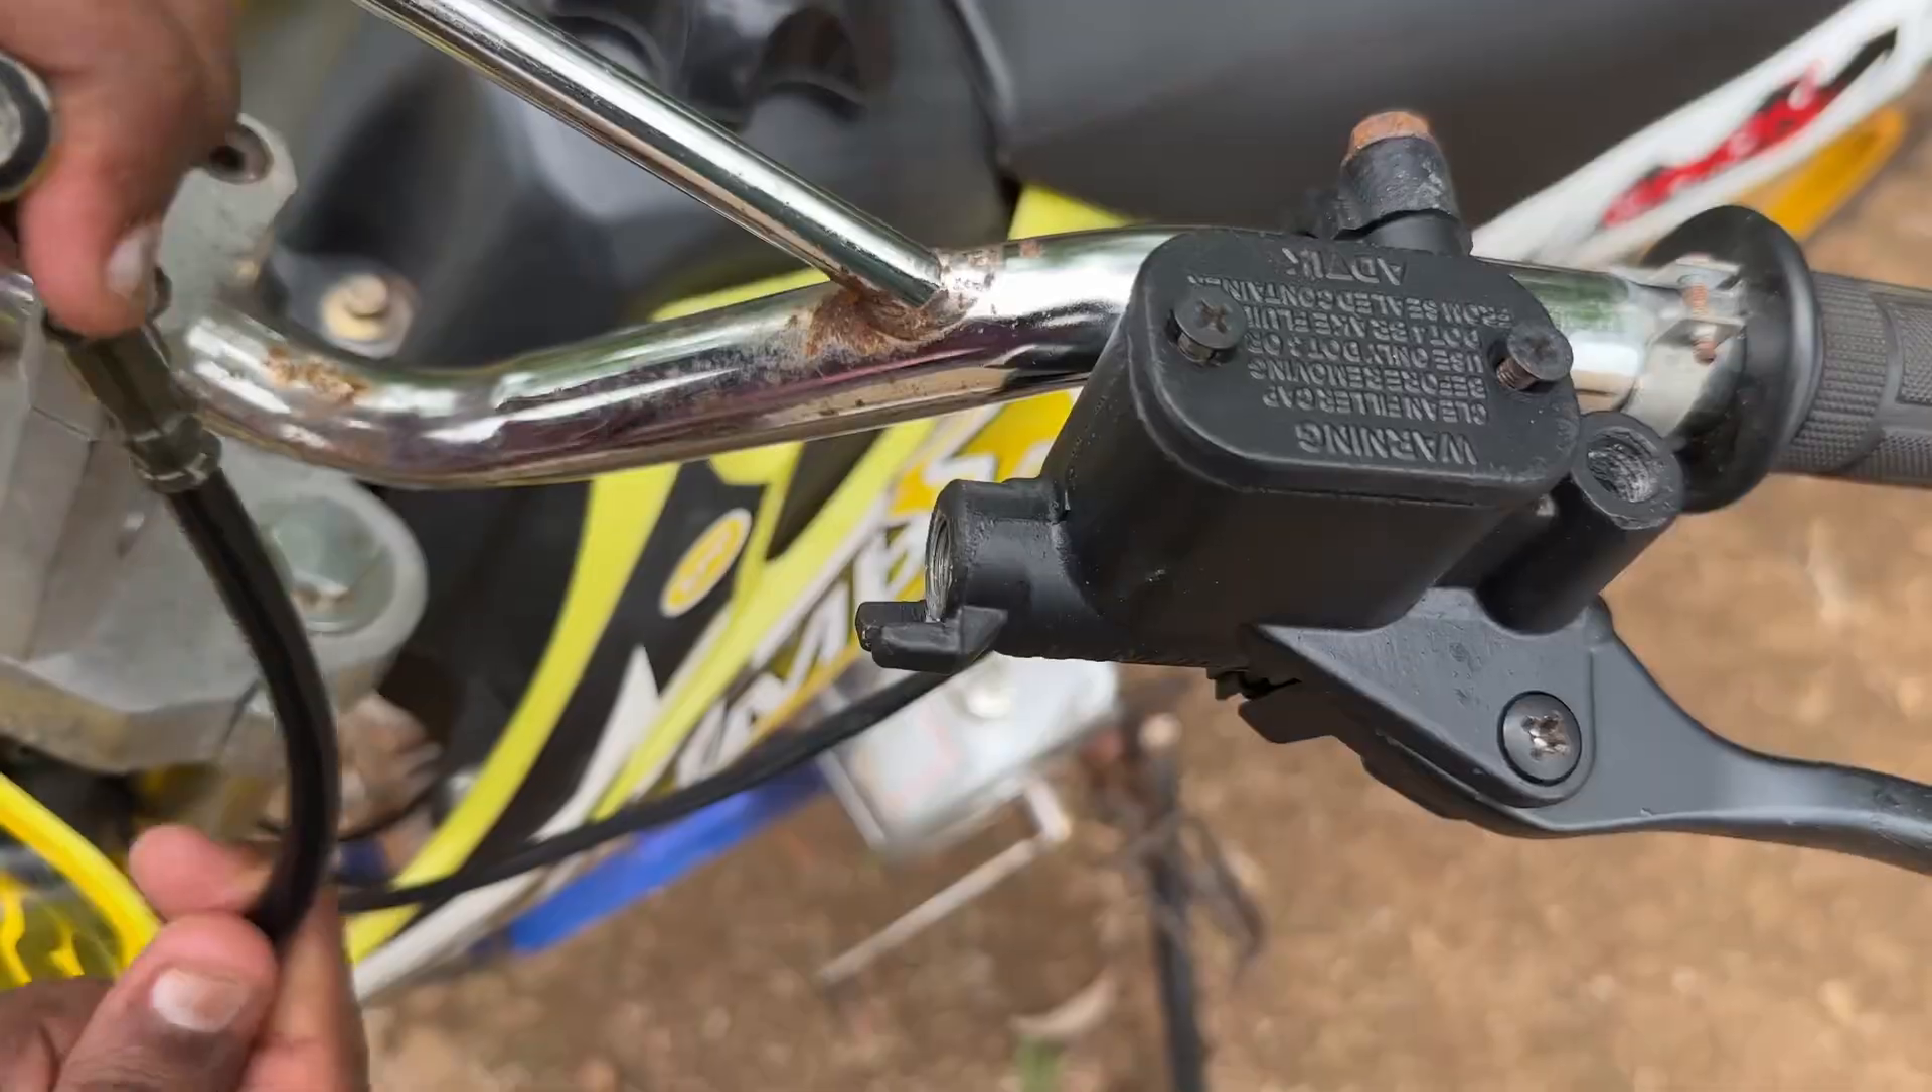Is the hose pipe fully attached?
No.